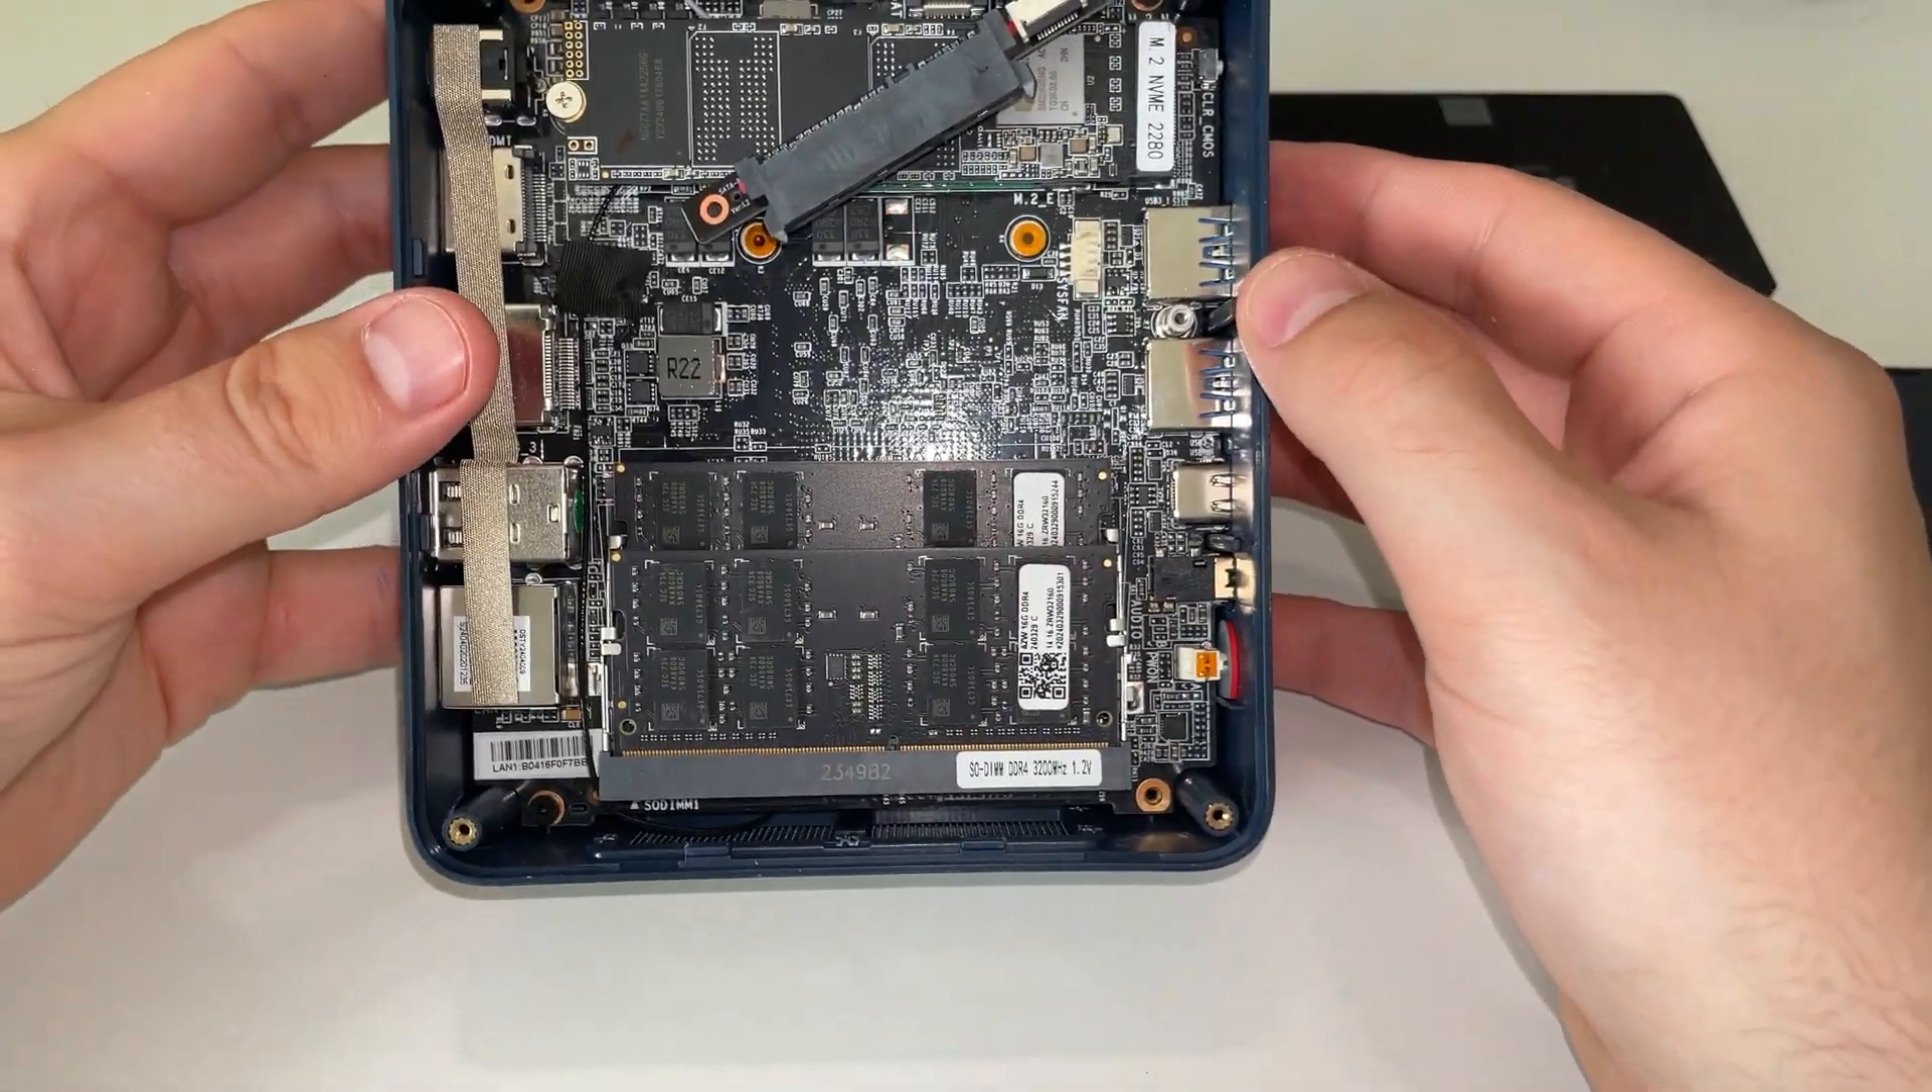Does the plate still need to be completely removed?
No.